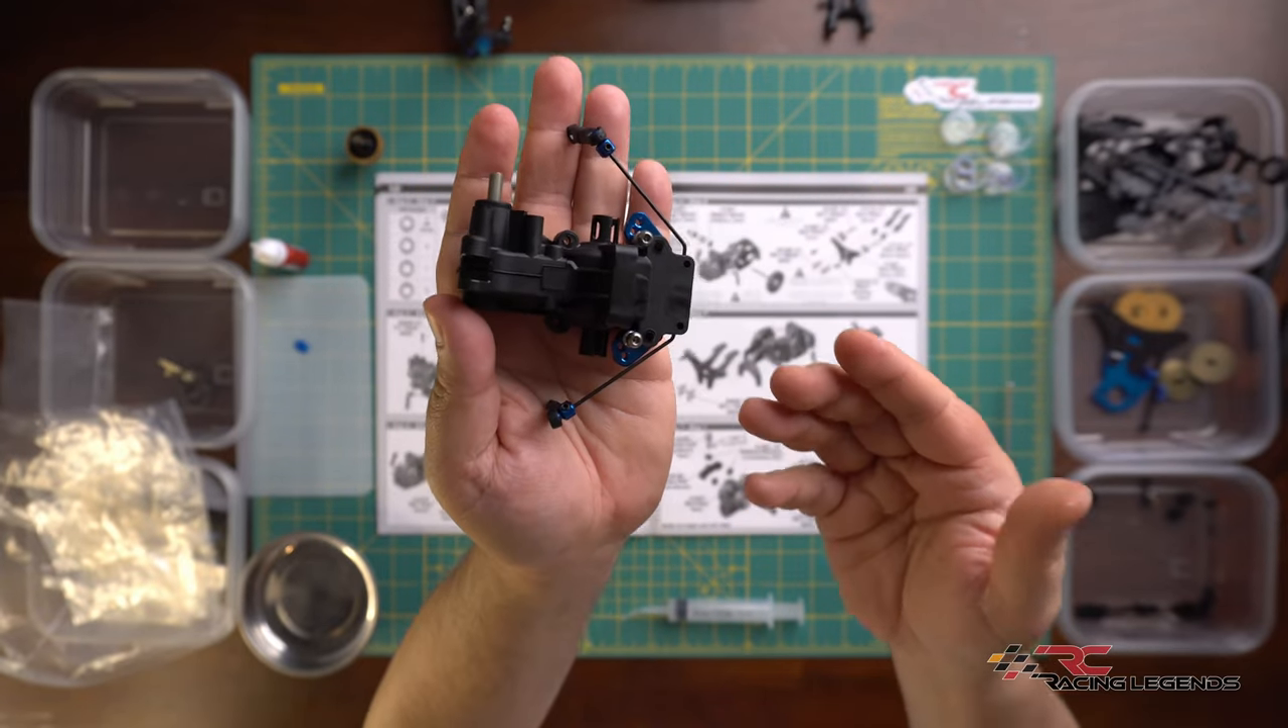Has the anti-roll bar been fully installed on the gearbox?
Yes.